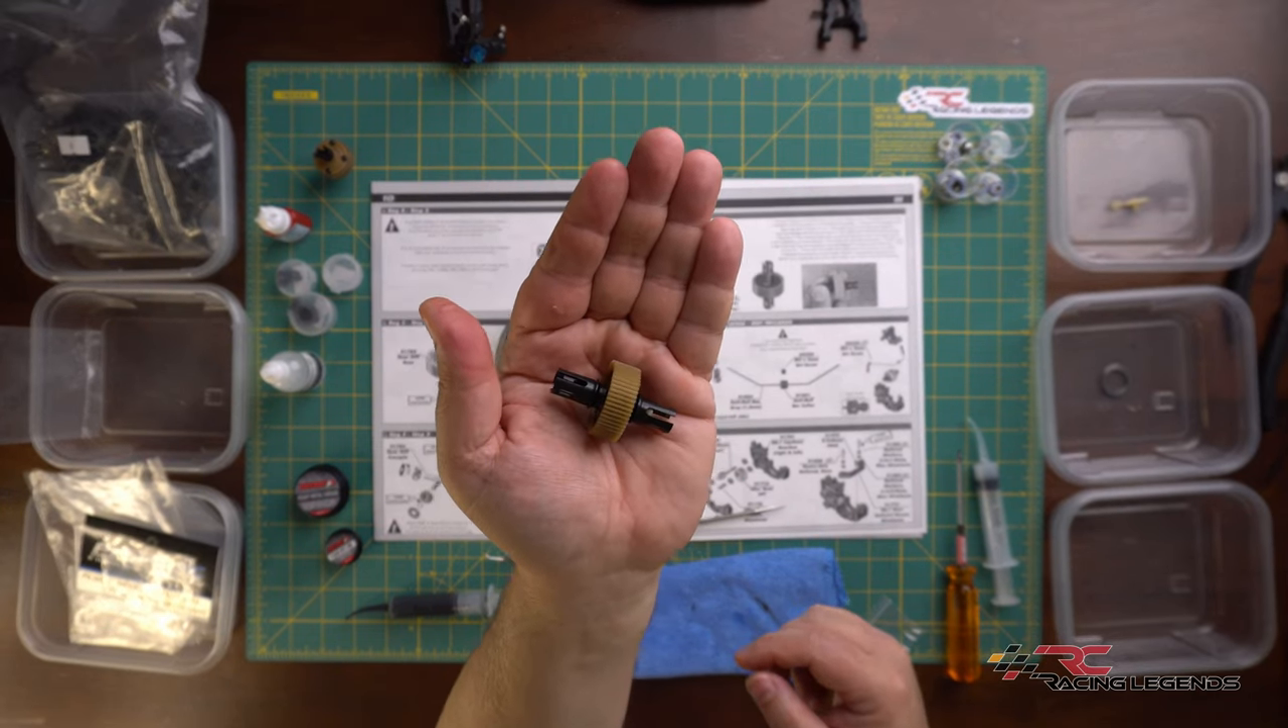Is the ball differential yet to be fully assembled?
No.